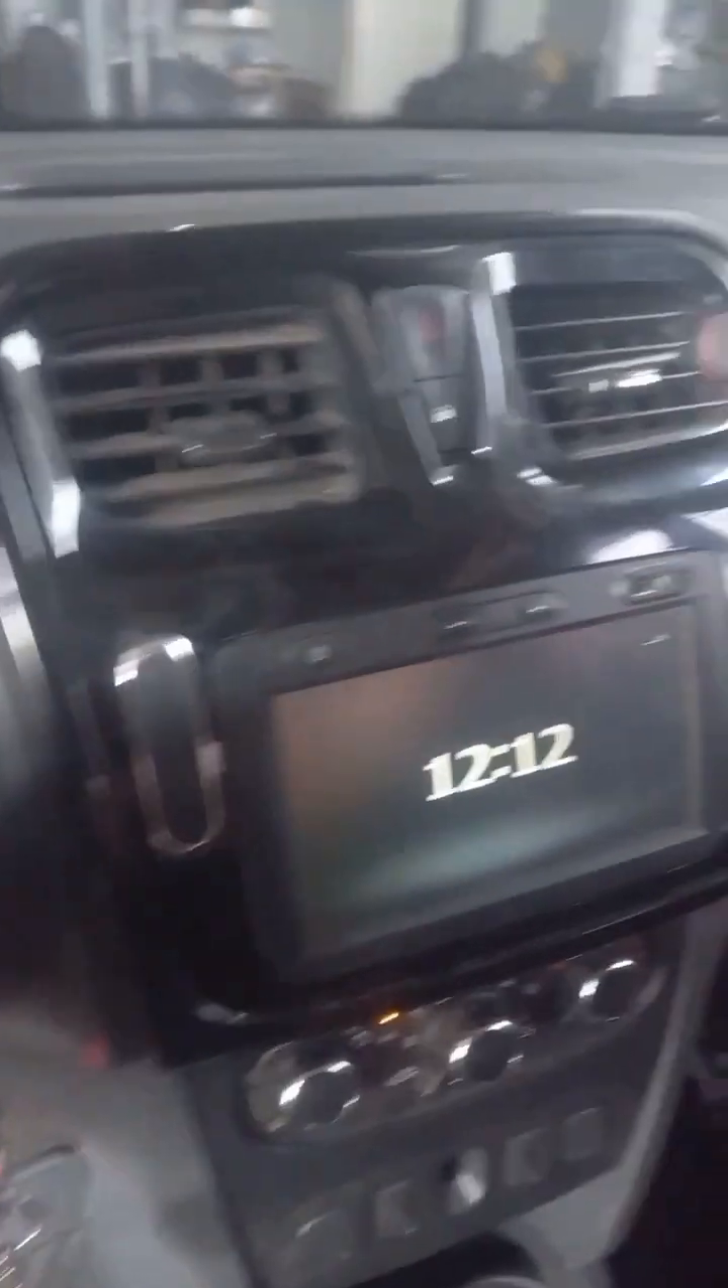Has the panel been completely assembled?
Yes.